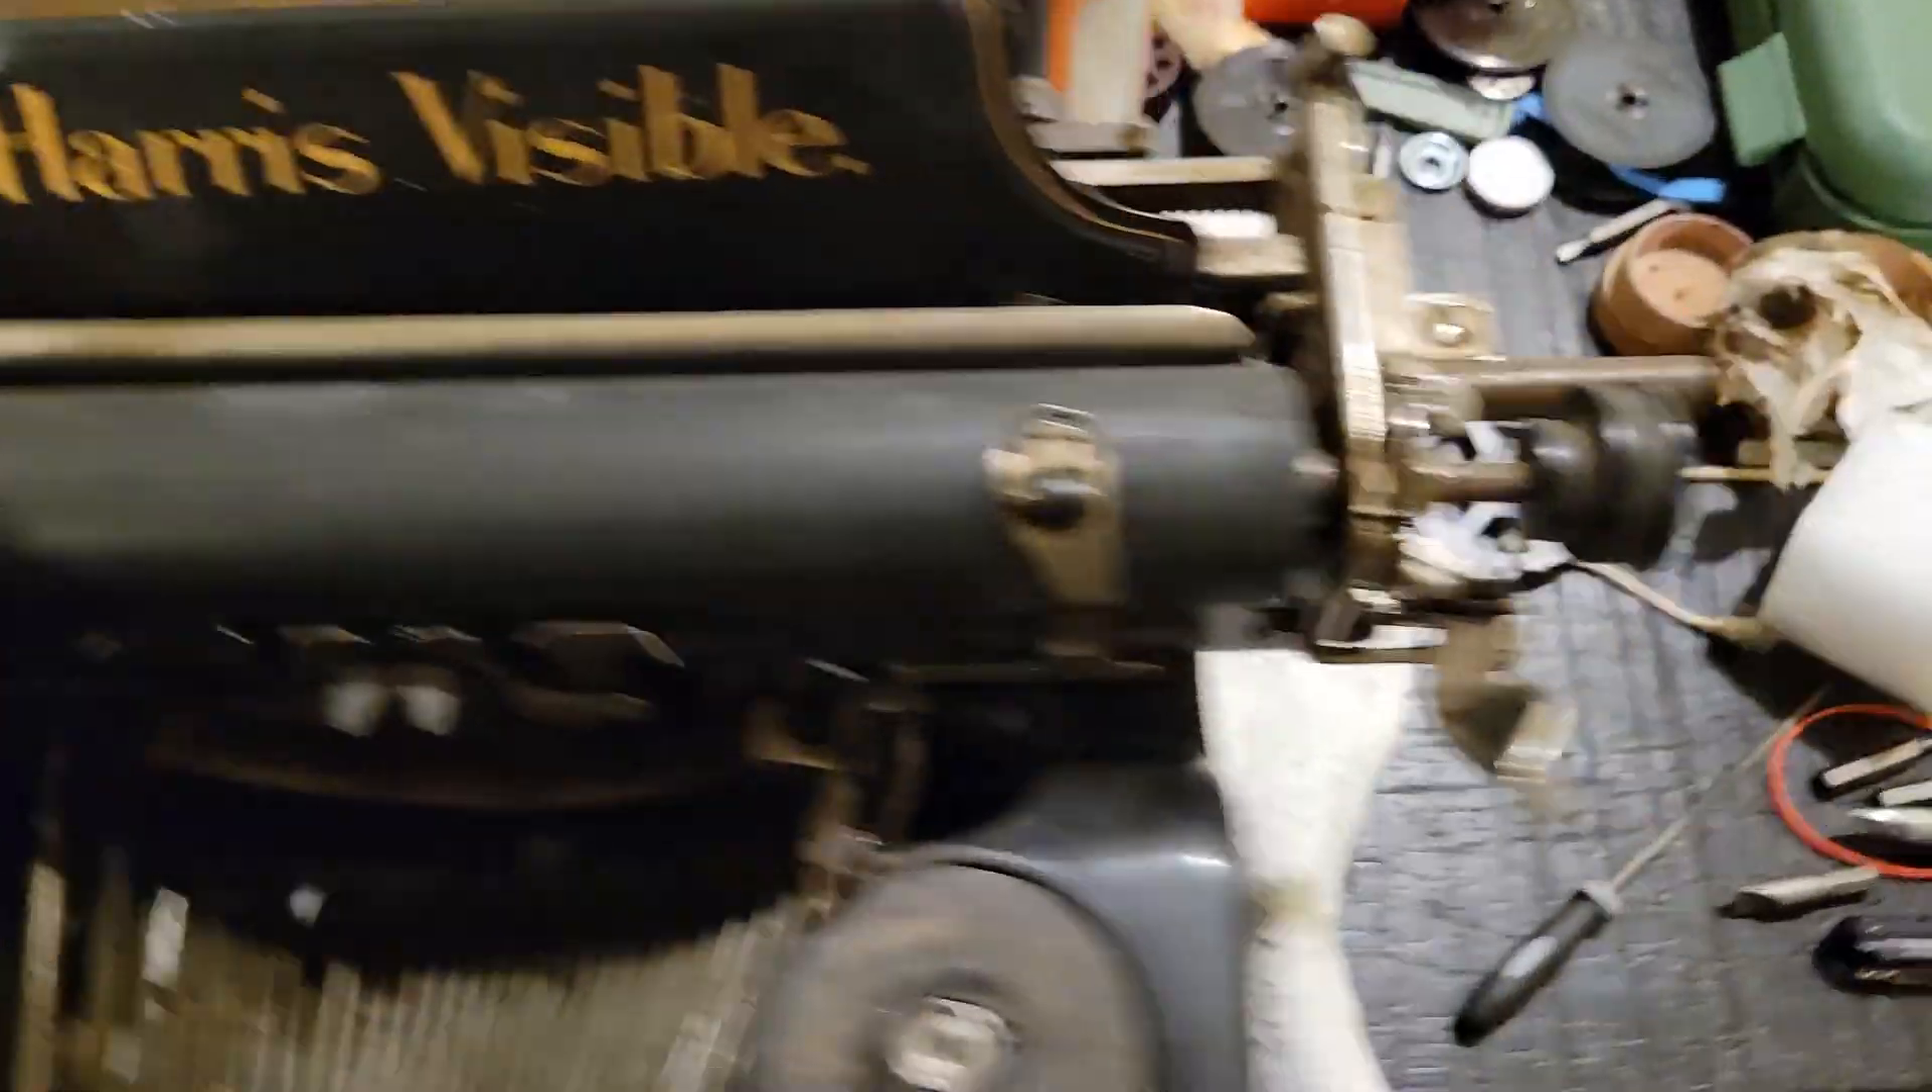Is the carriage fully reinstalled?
Yes.